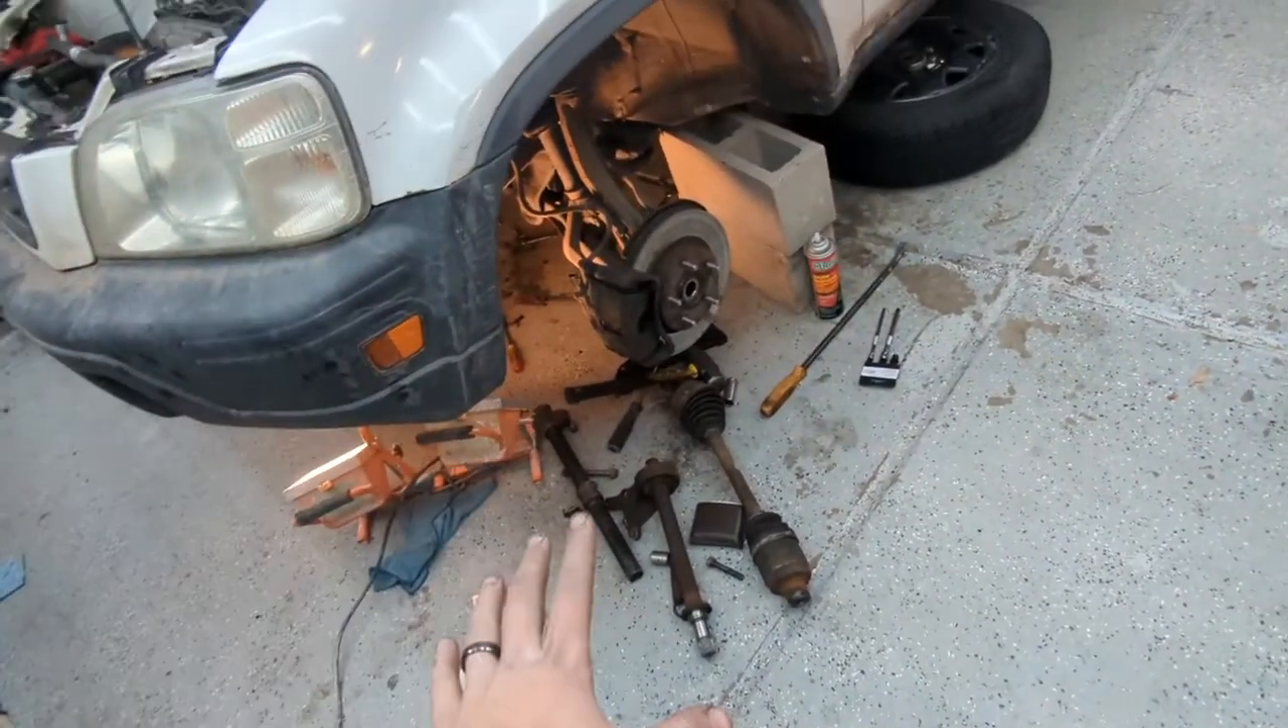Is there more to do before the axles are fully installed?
Yes.